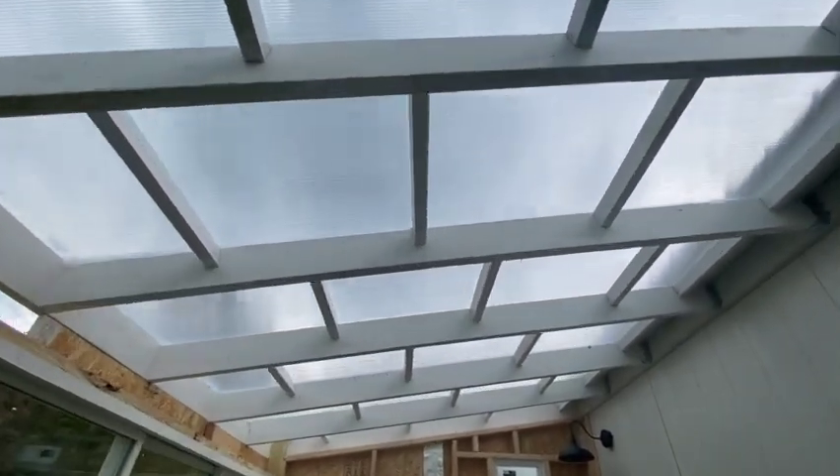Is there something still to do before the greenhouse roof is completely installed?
No.